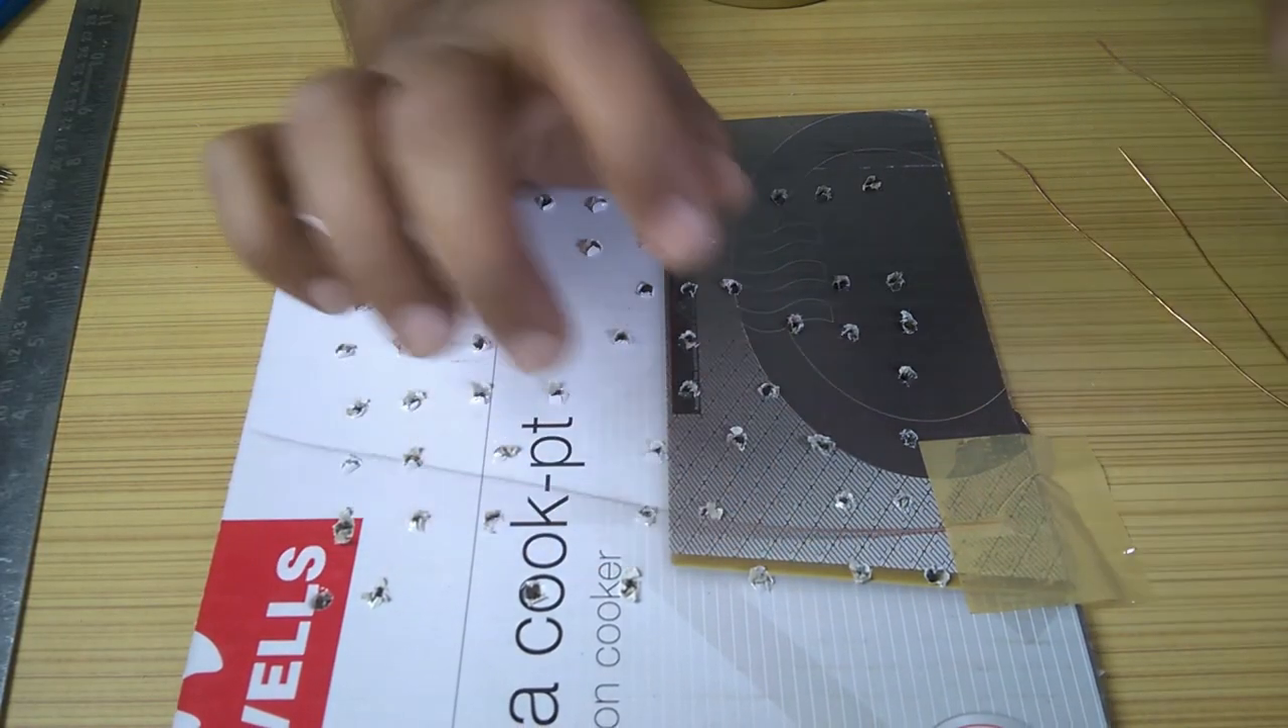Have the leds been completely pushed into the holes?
No.